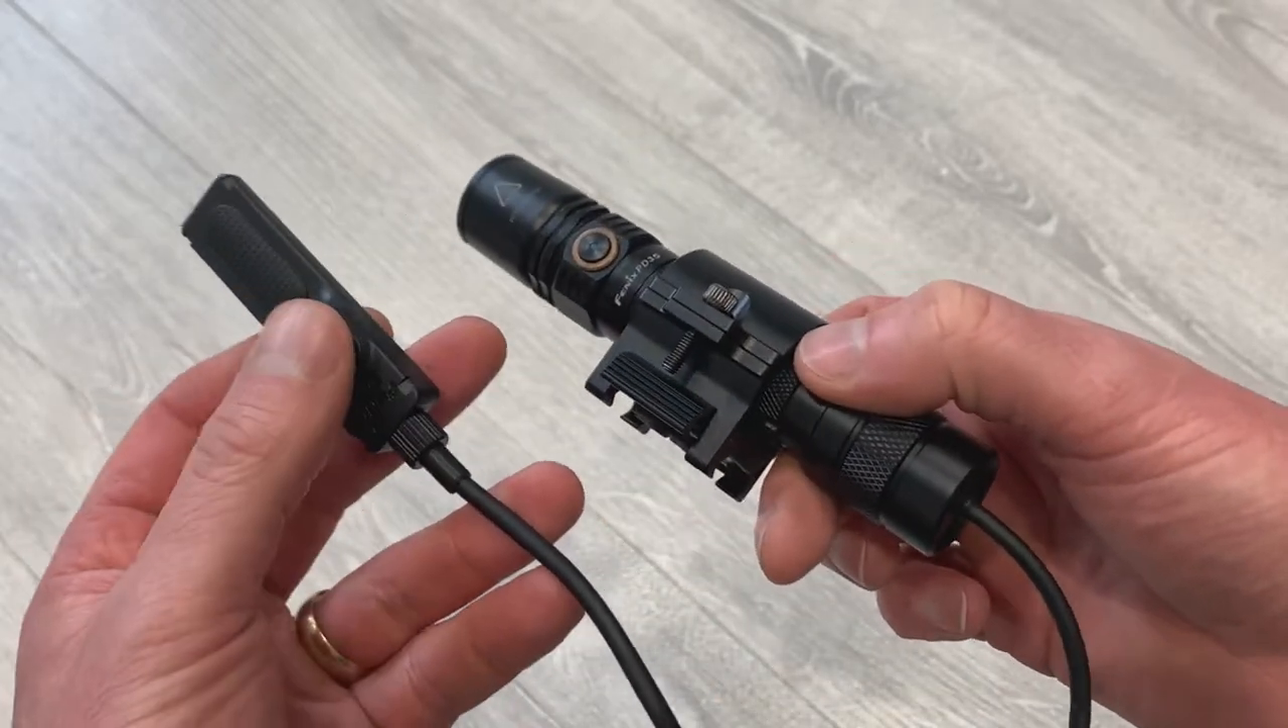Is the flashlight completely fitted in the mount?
Yes.